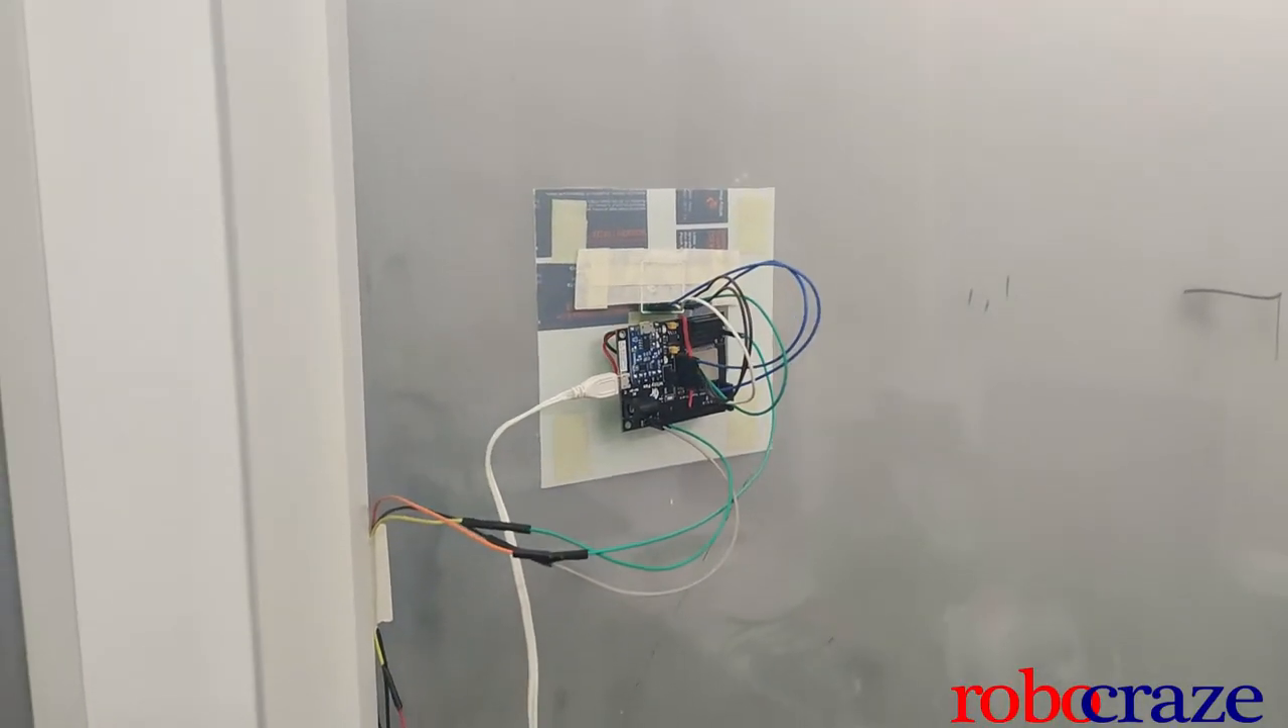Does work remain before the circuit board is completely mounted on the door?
No.